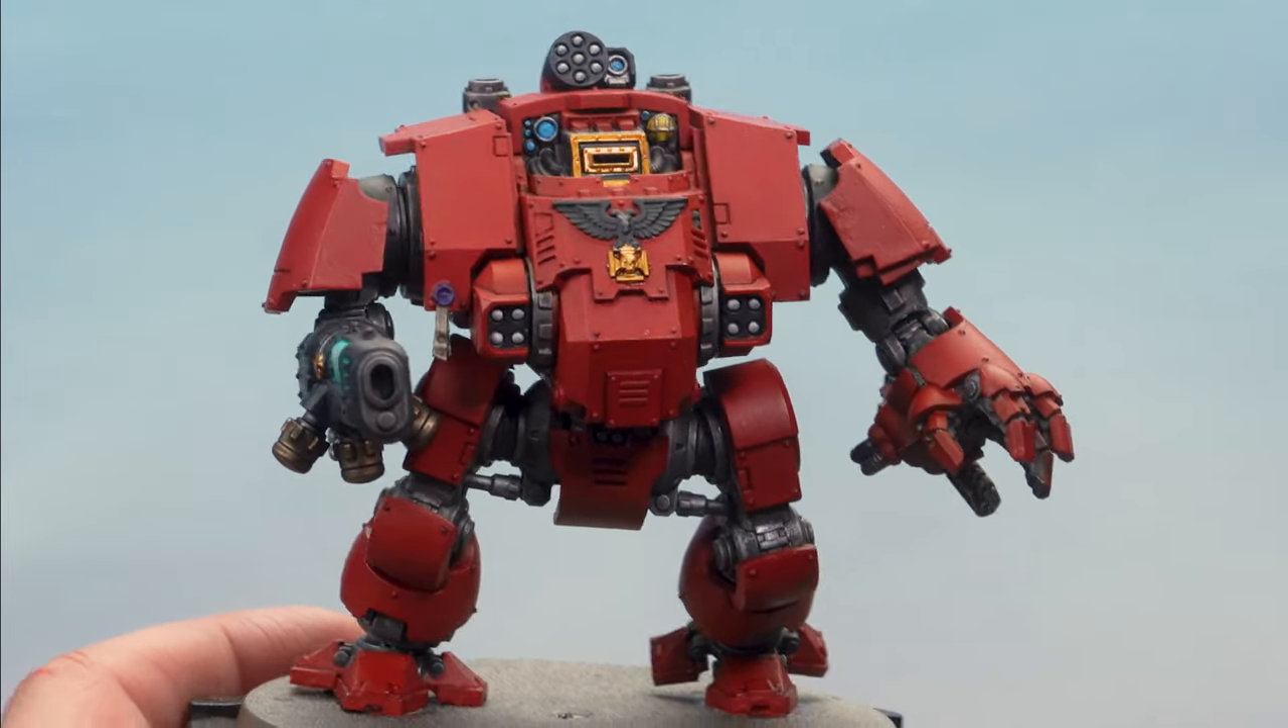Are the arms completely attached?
Yes.